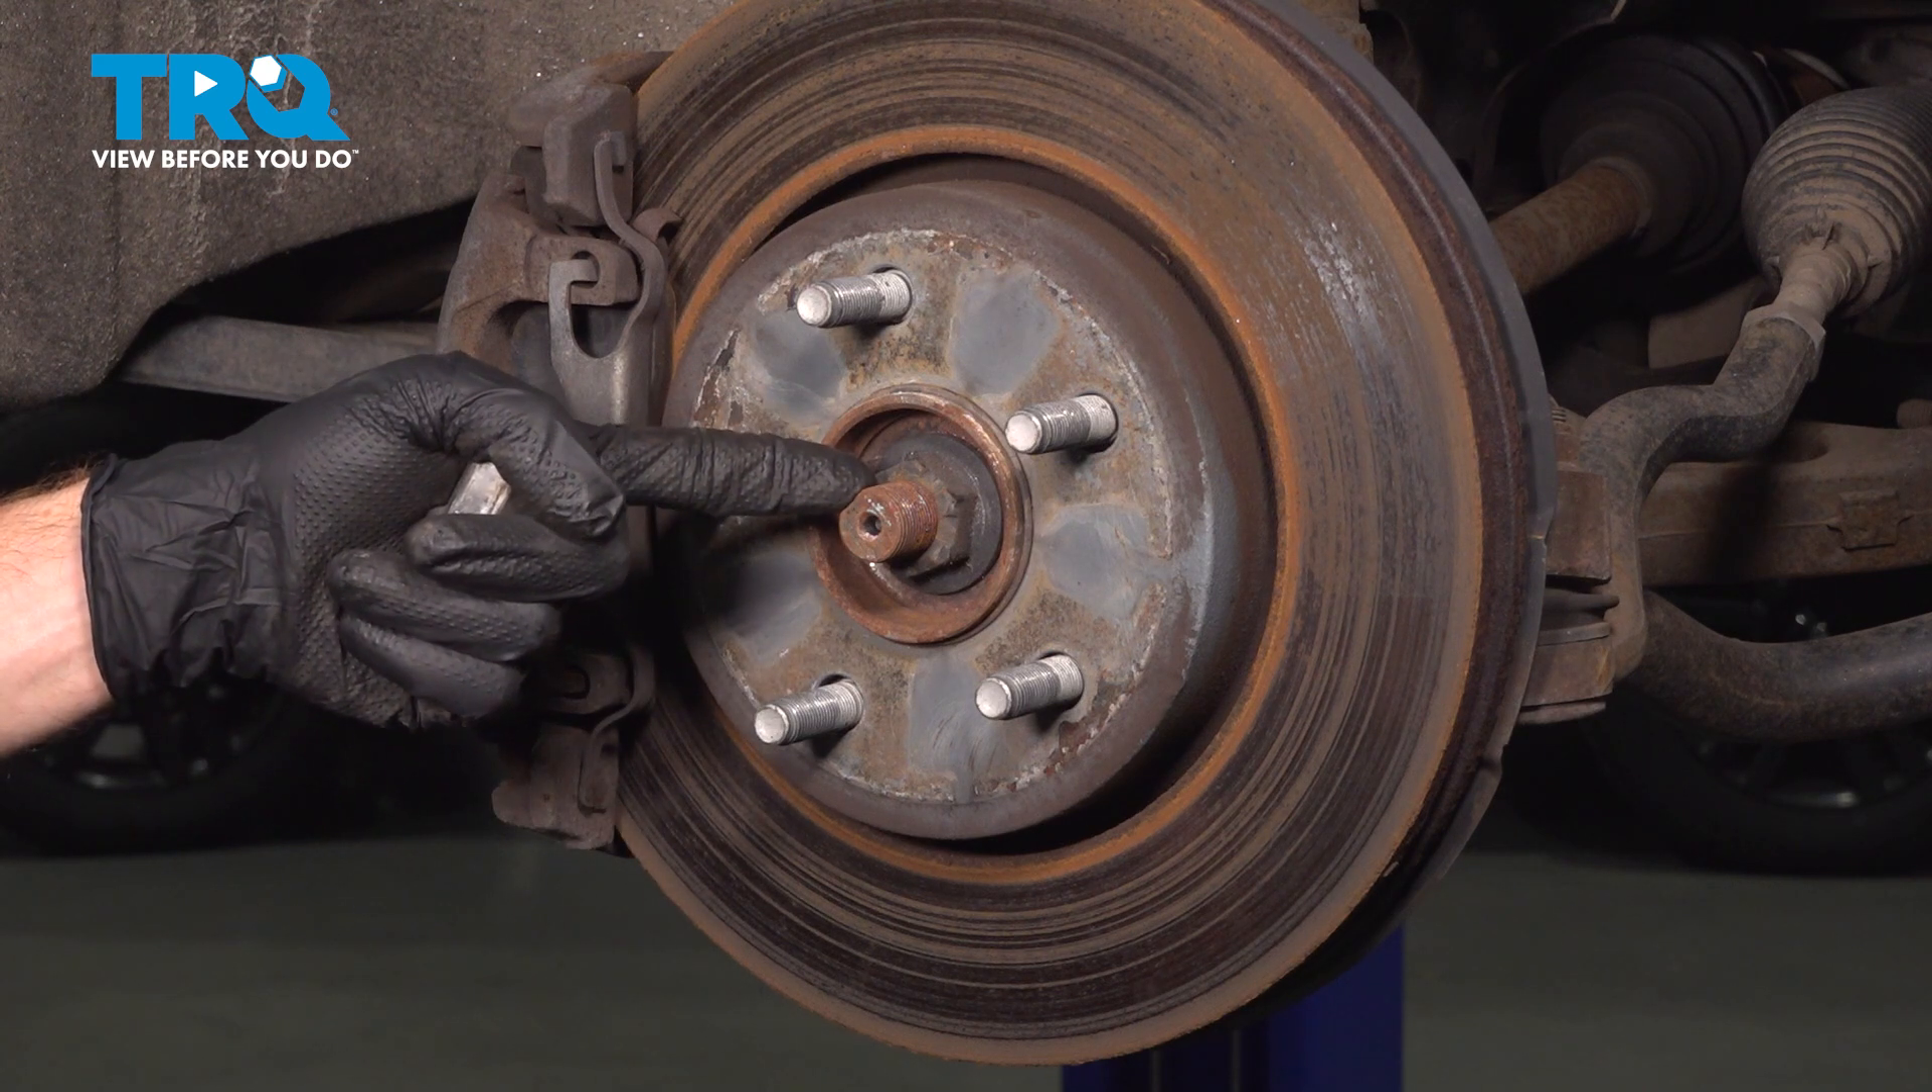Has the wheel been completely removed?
Yes.